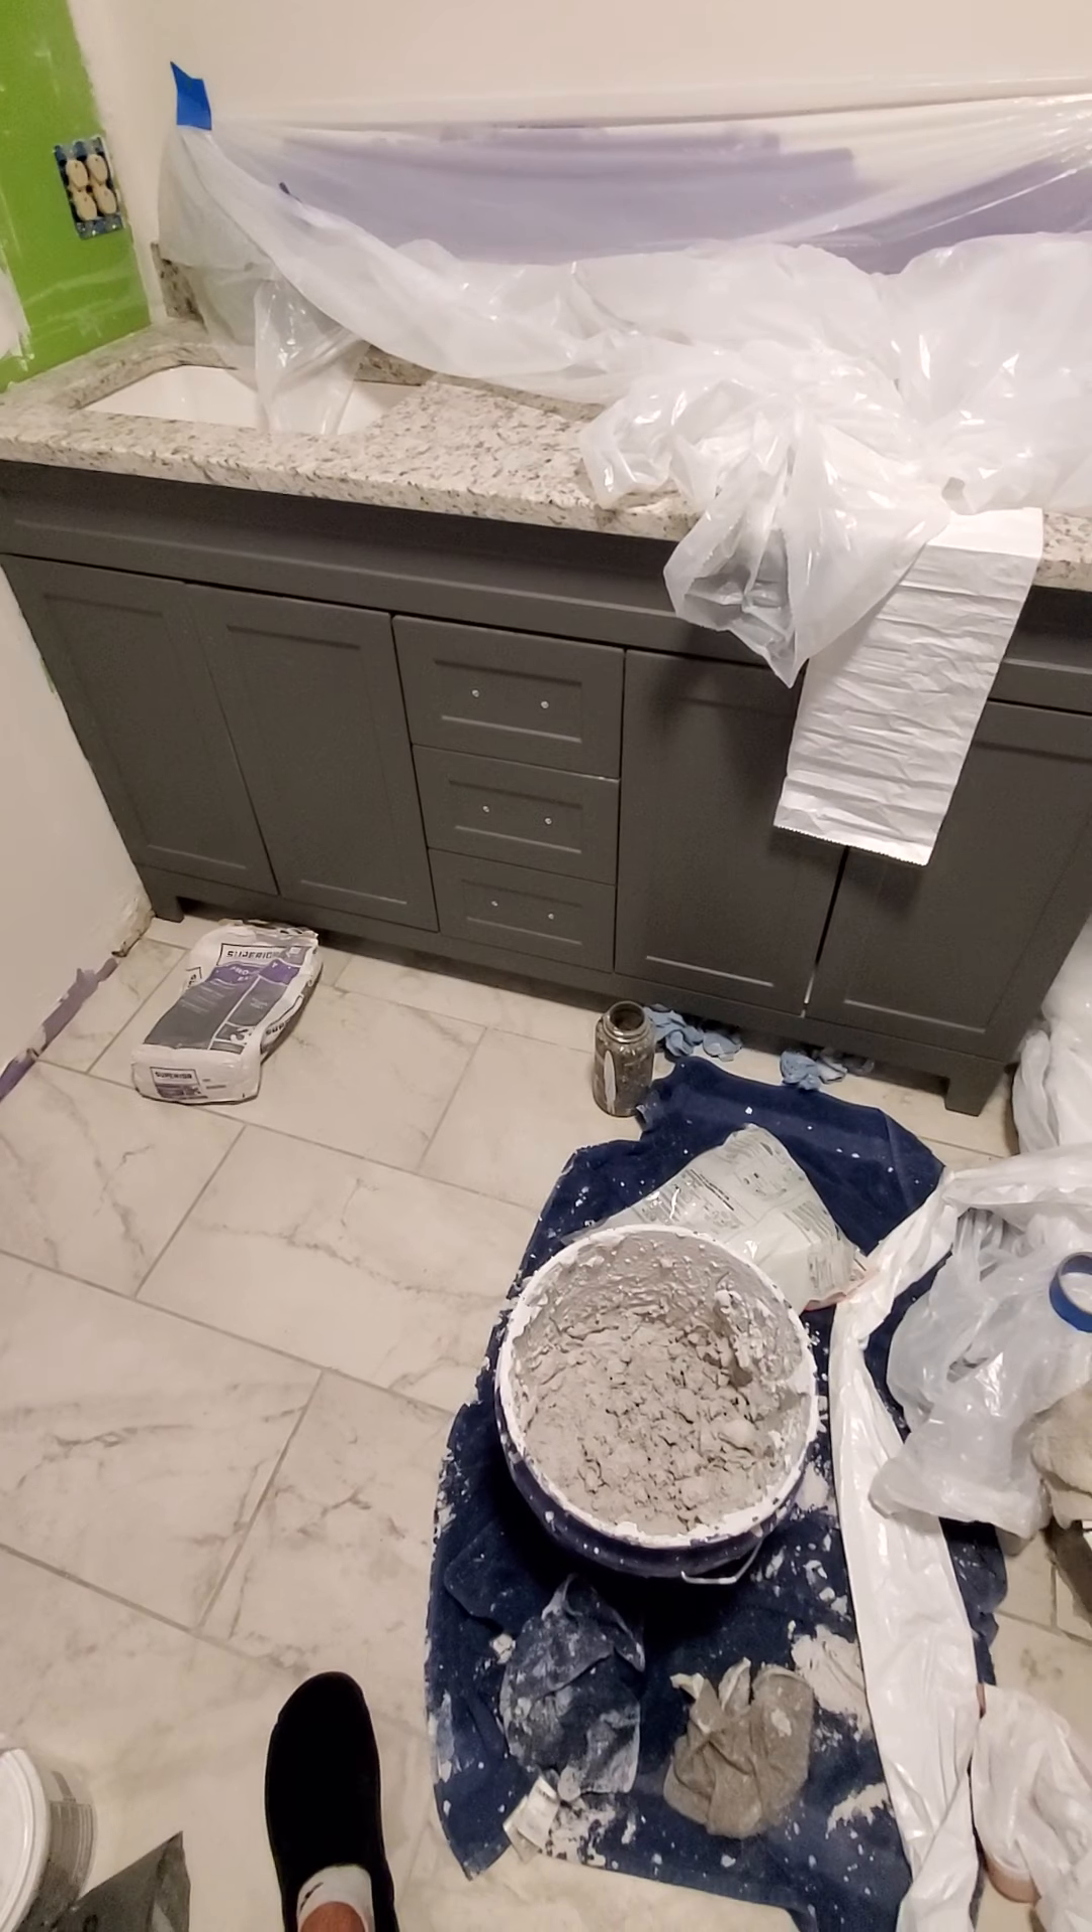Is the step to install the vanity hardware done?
No.